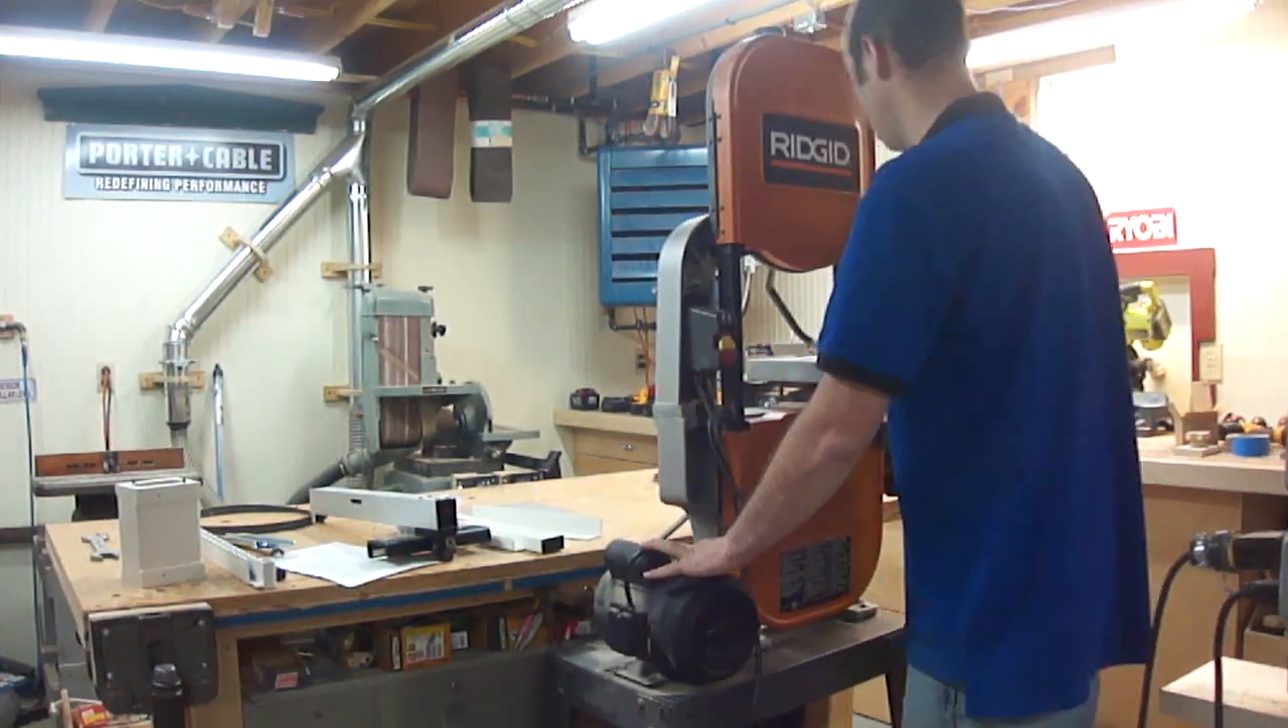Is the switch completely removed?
No.